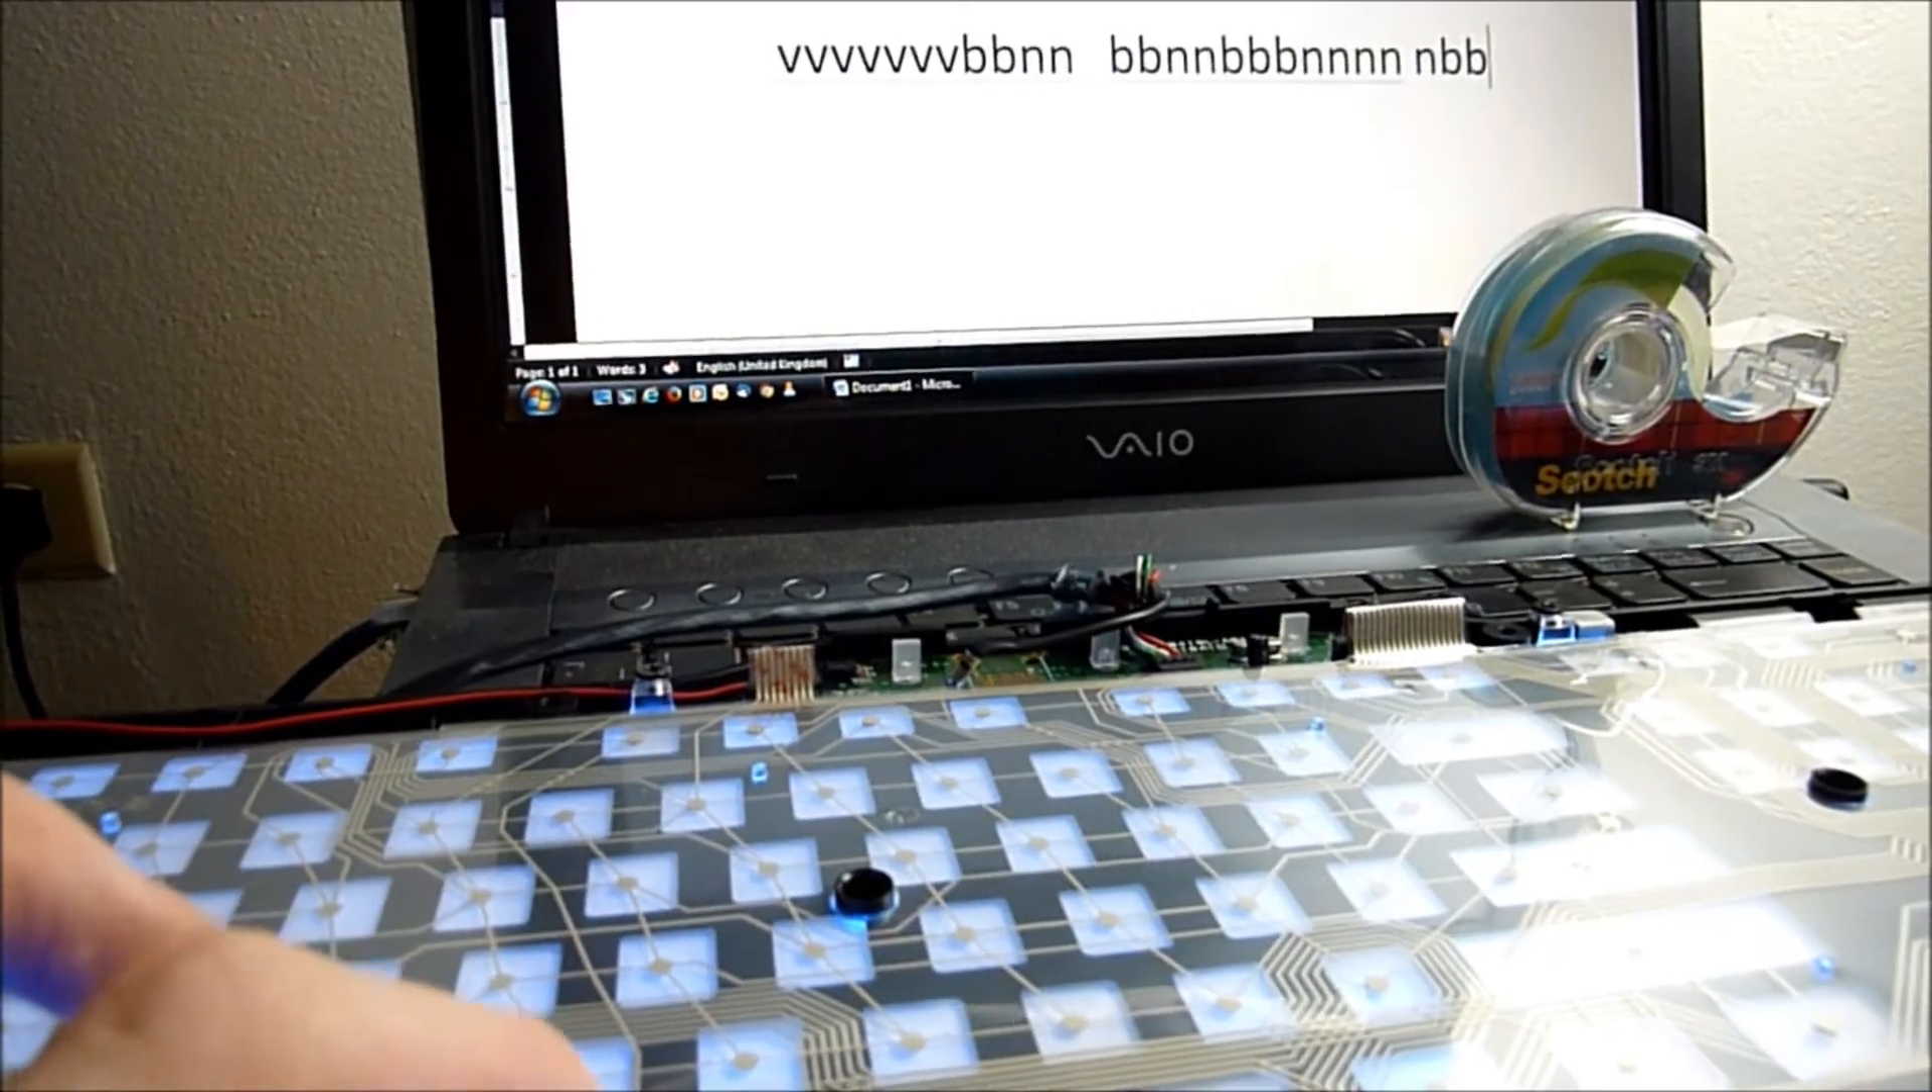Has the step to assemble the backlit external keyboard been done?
No.